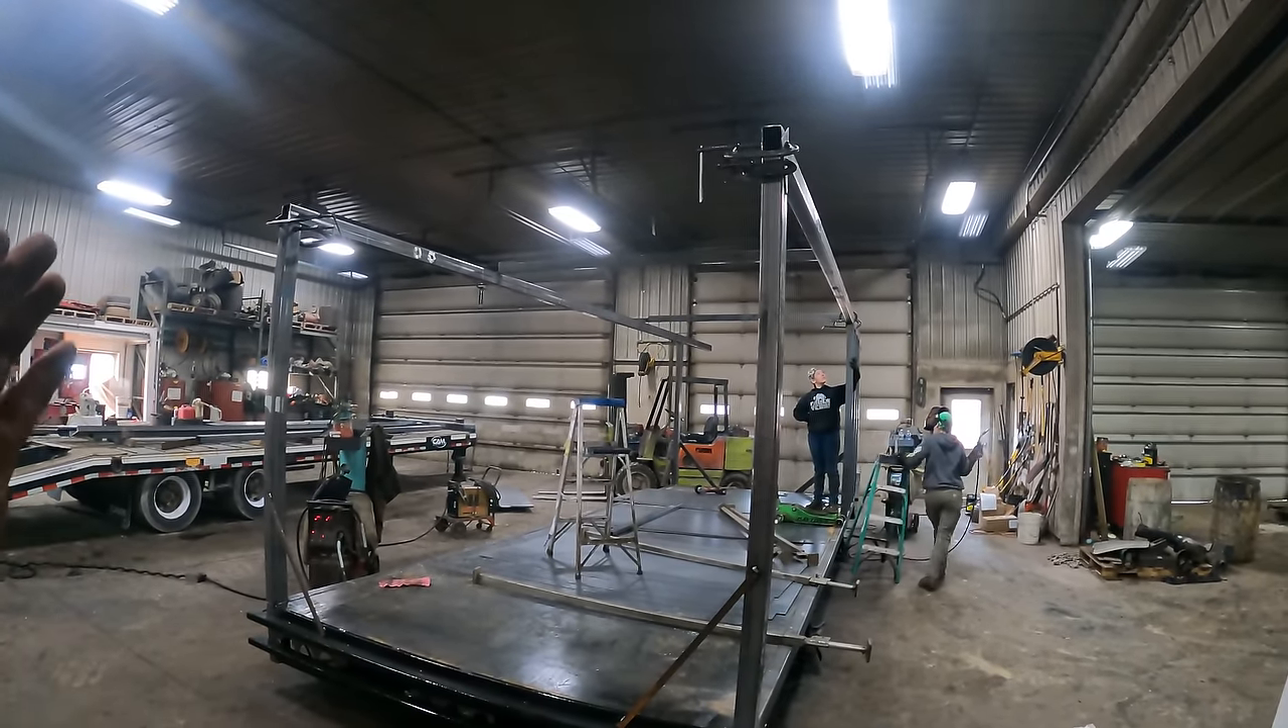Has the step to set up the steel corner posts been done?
Yes.